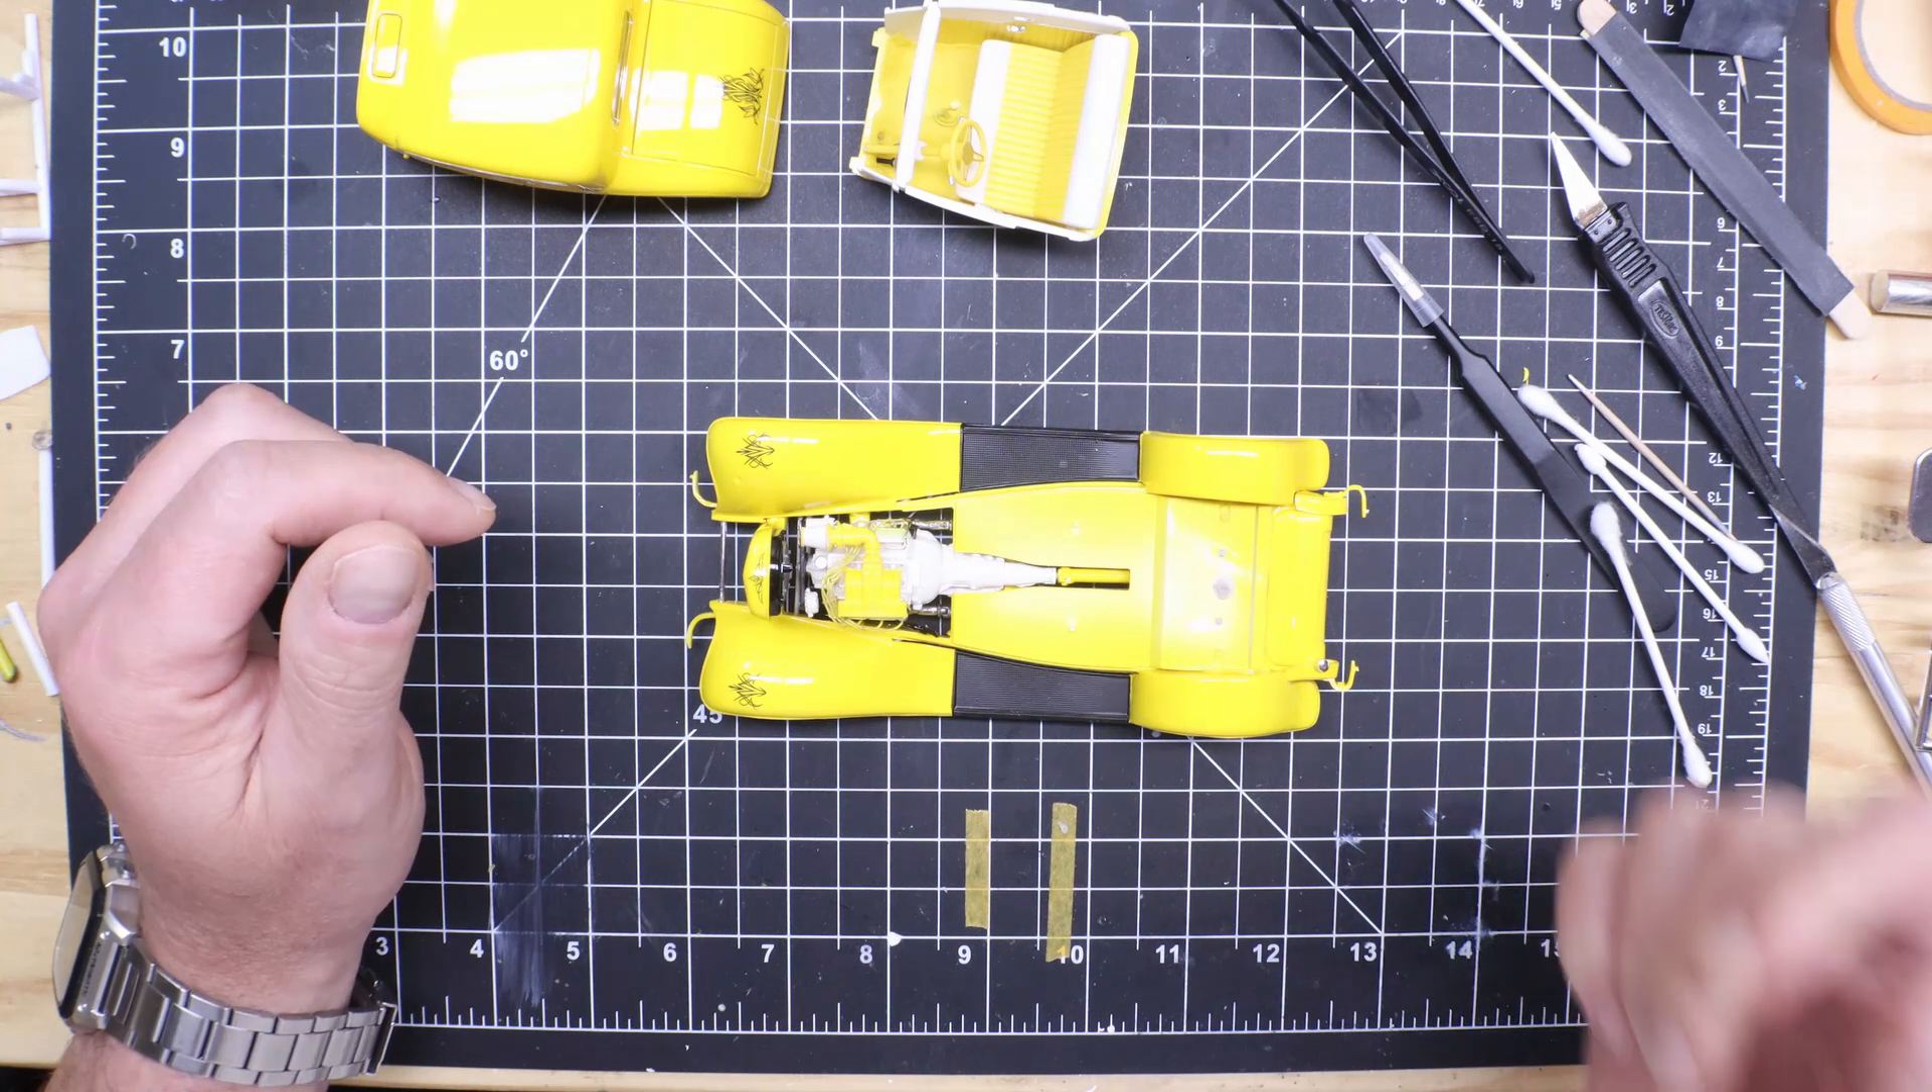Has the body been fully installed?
No.